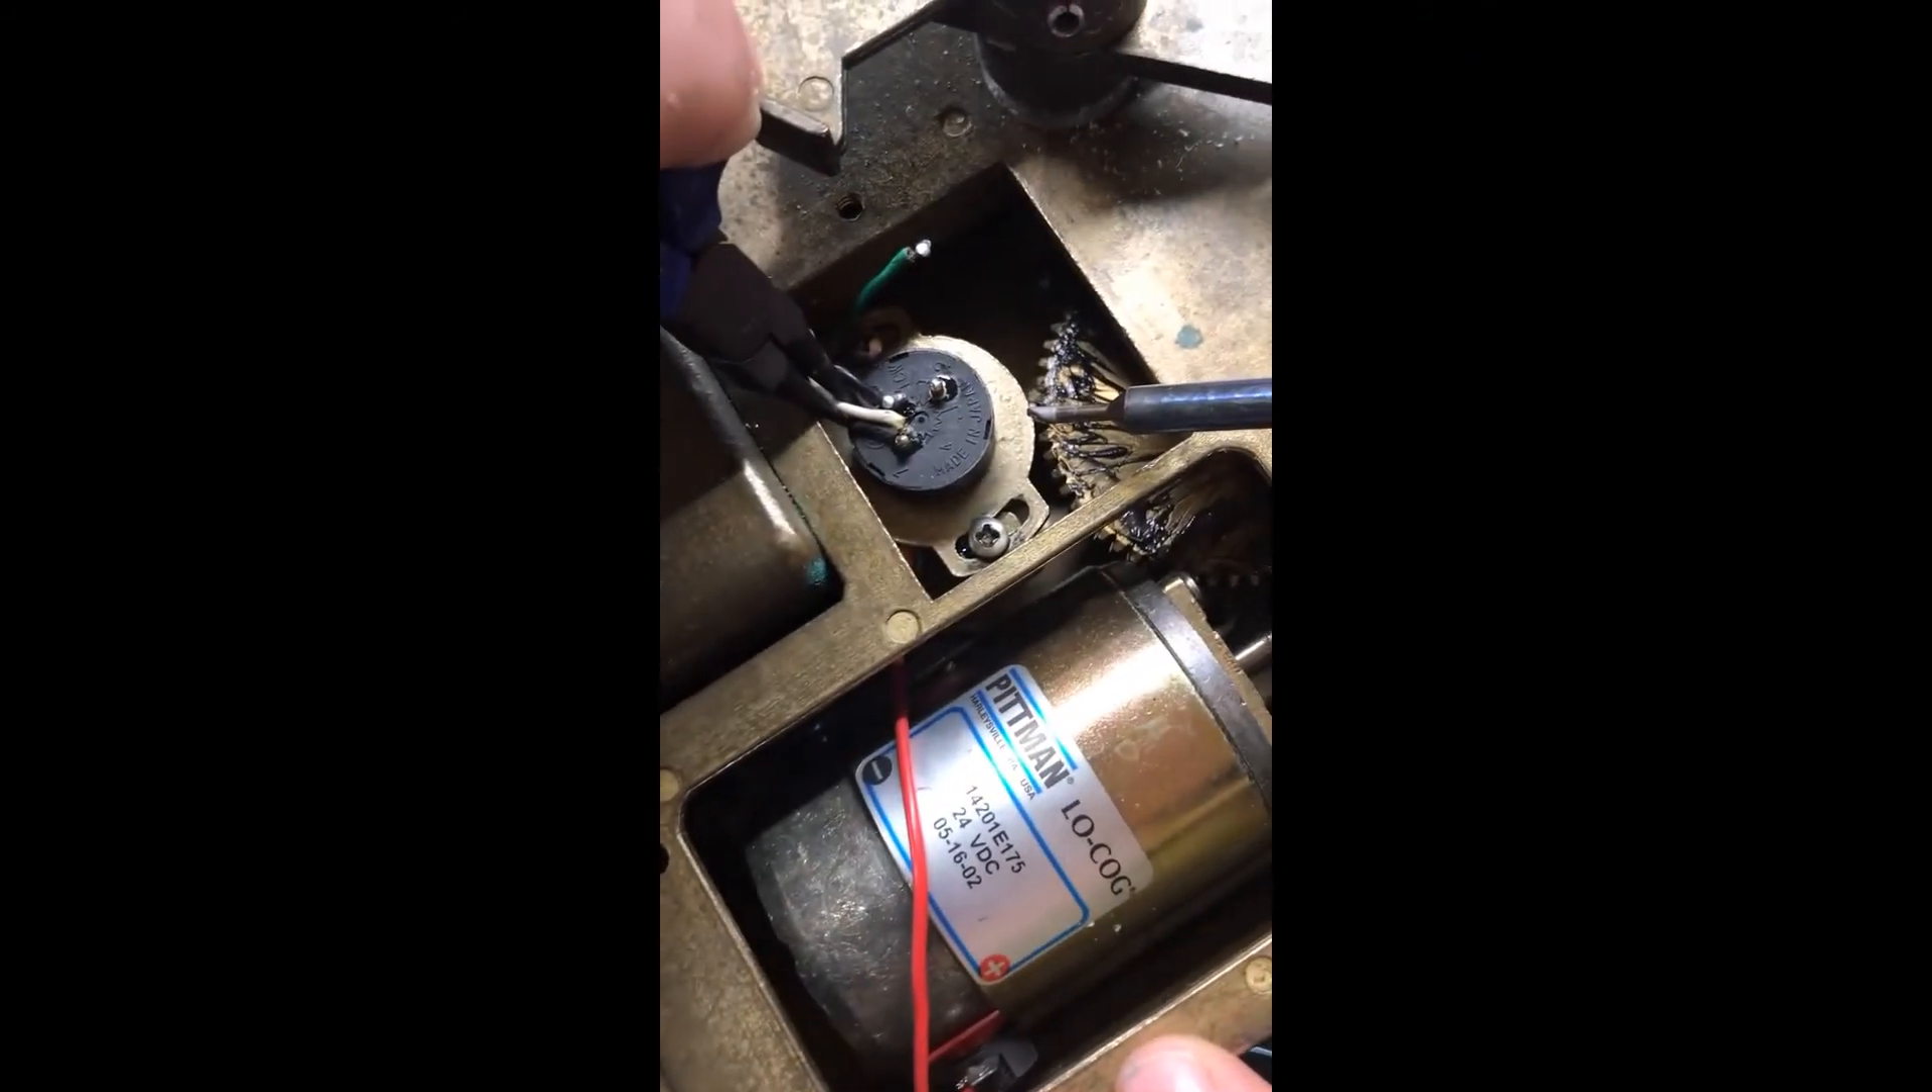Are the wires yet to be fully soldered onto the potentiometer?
Yes.